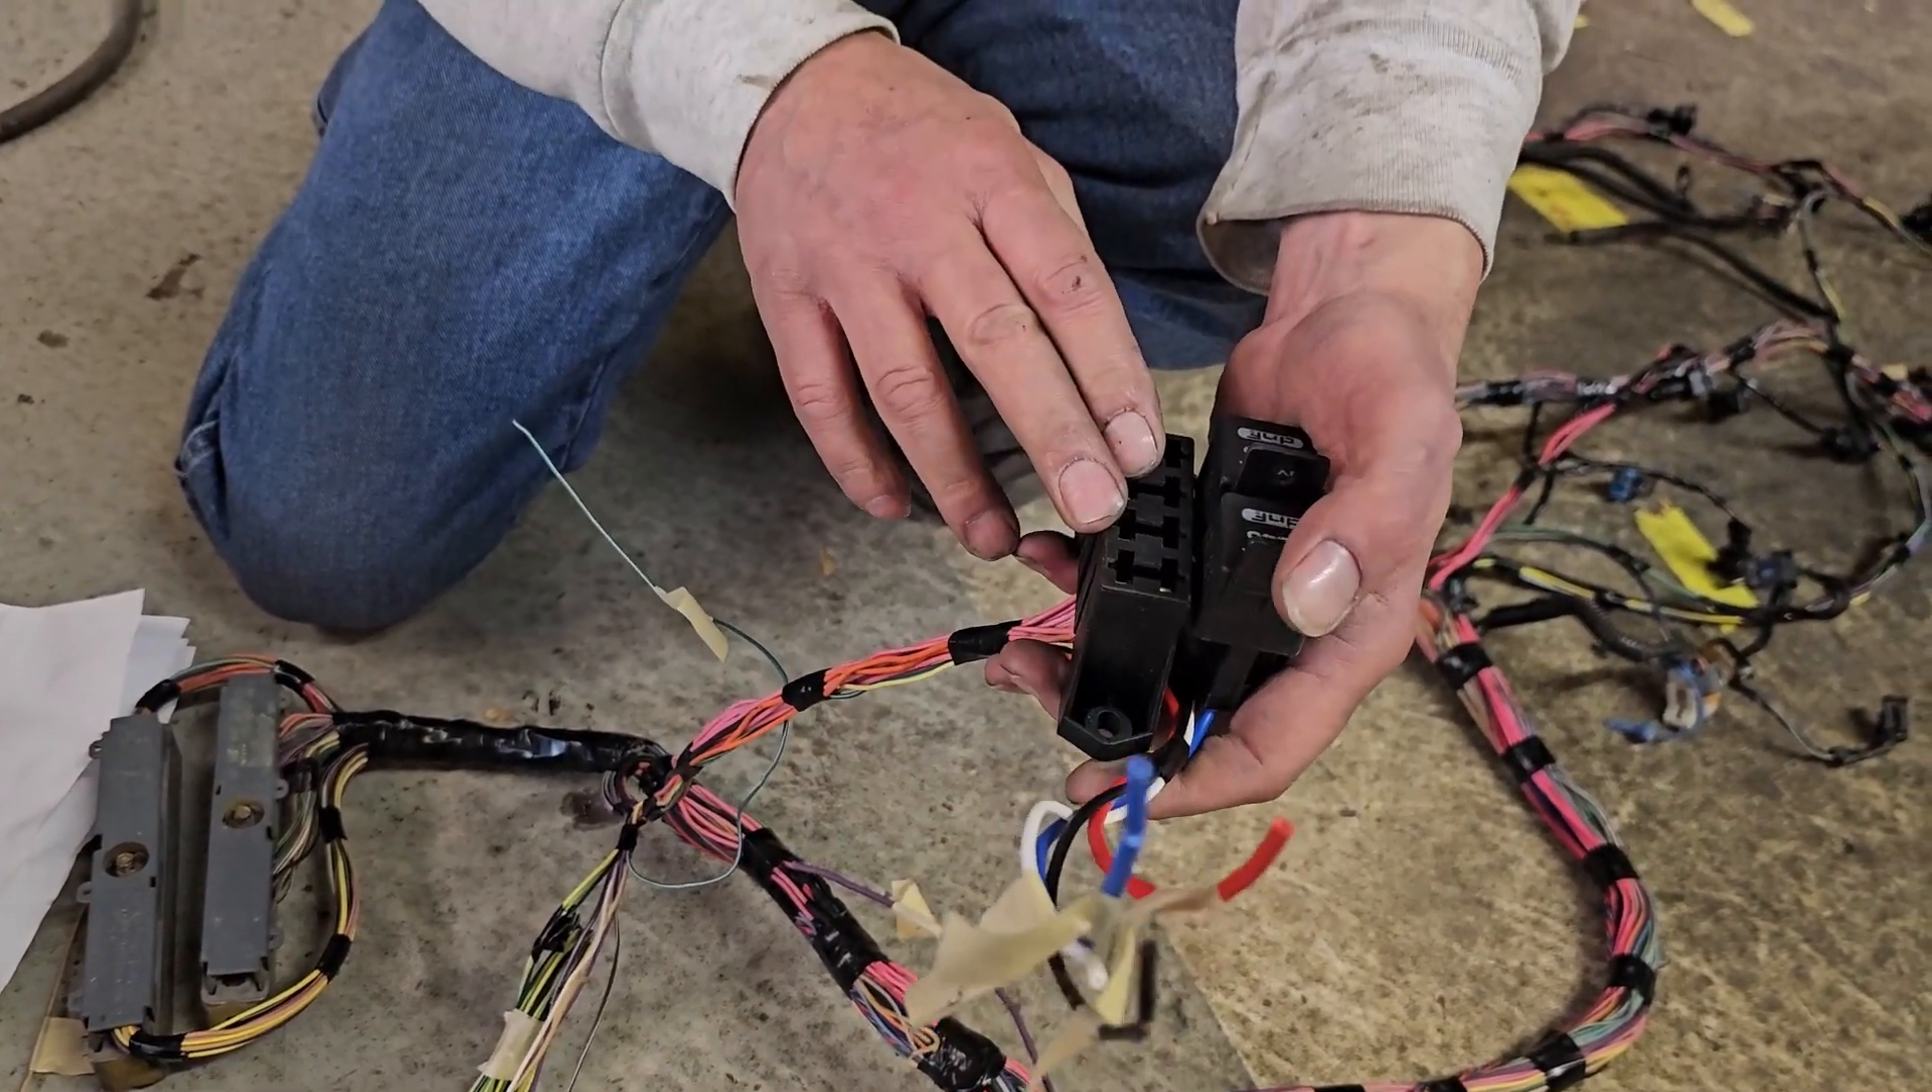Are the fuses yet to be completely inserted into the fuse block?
Yes.